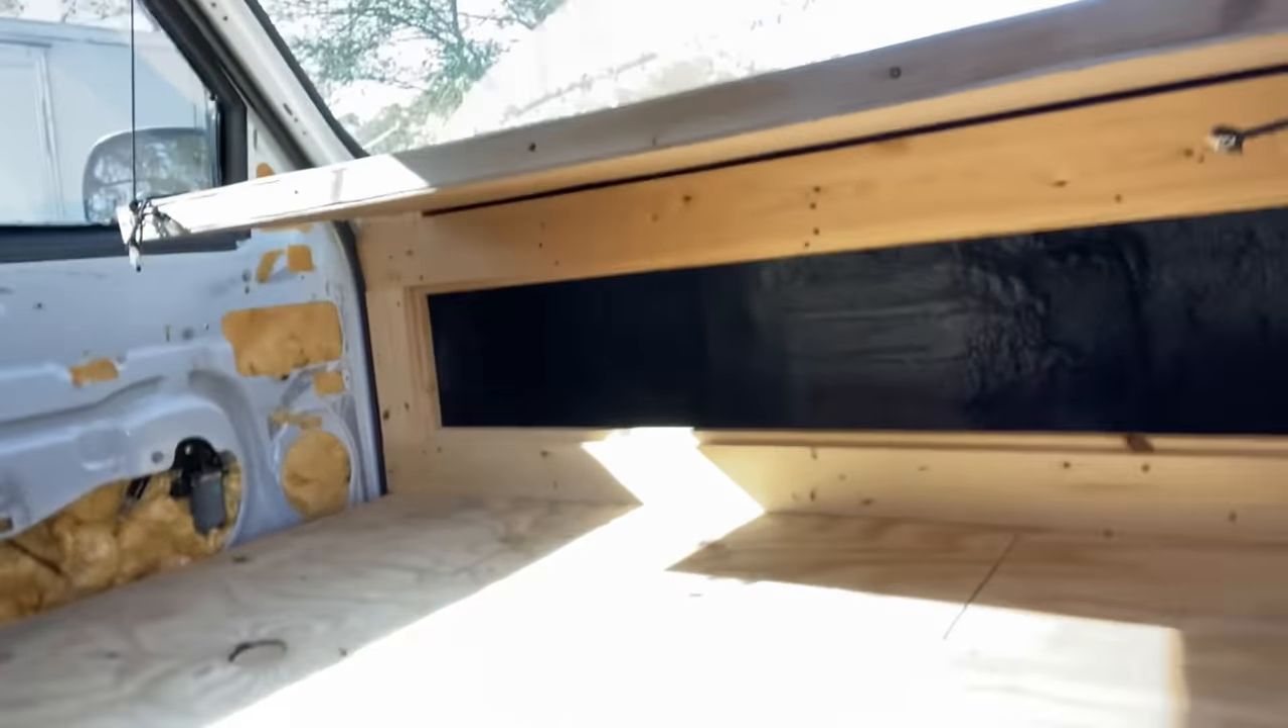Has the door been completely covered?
No.